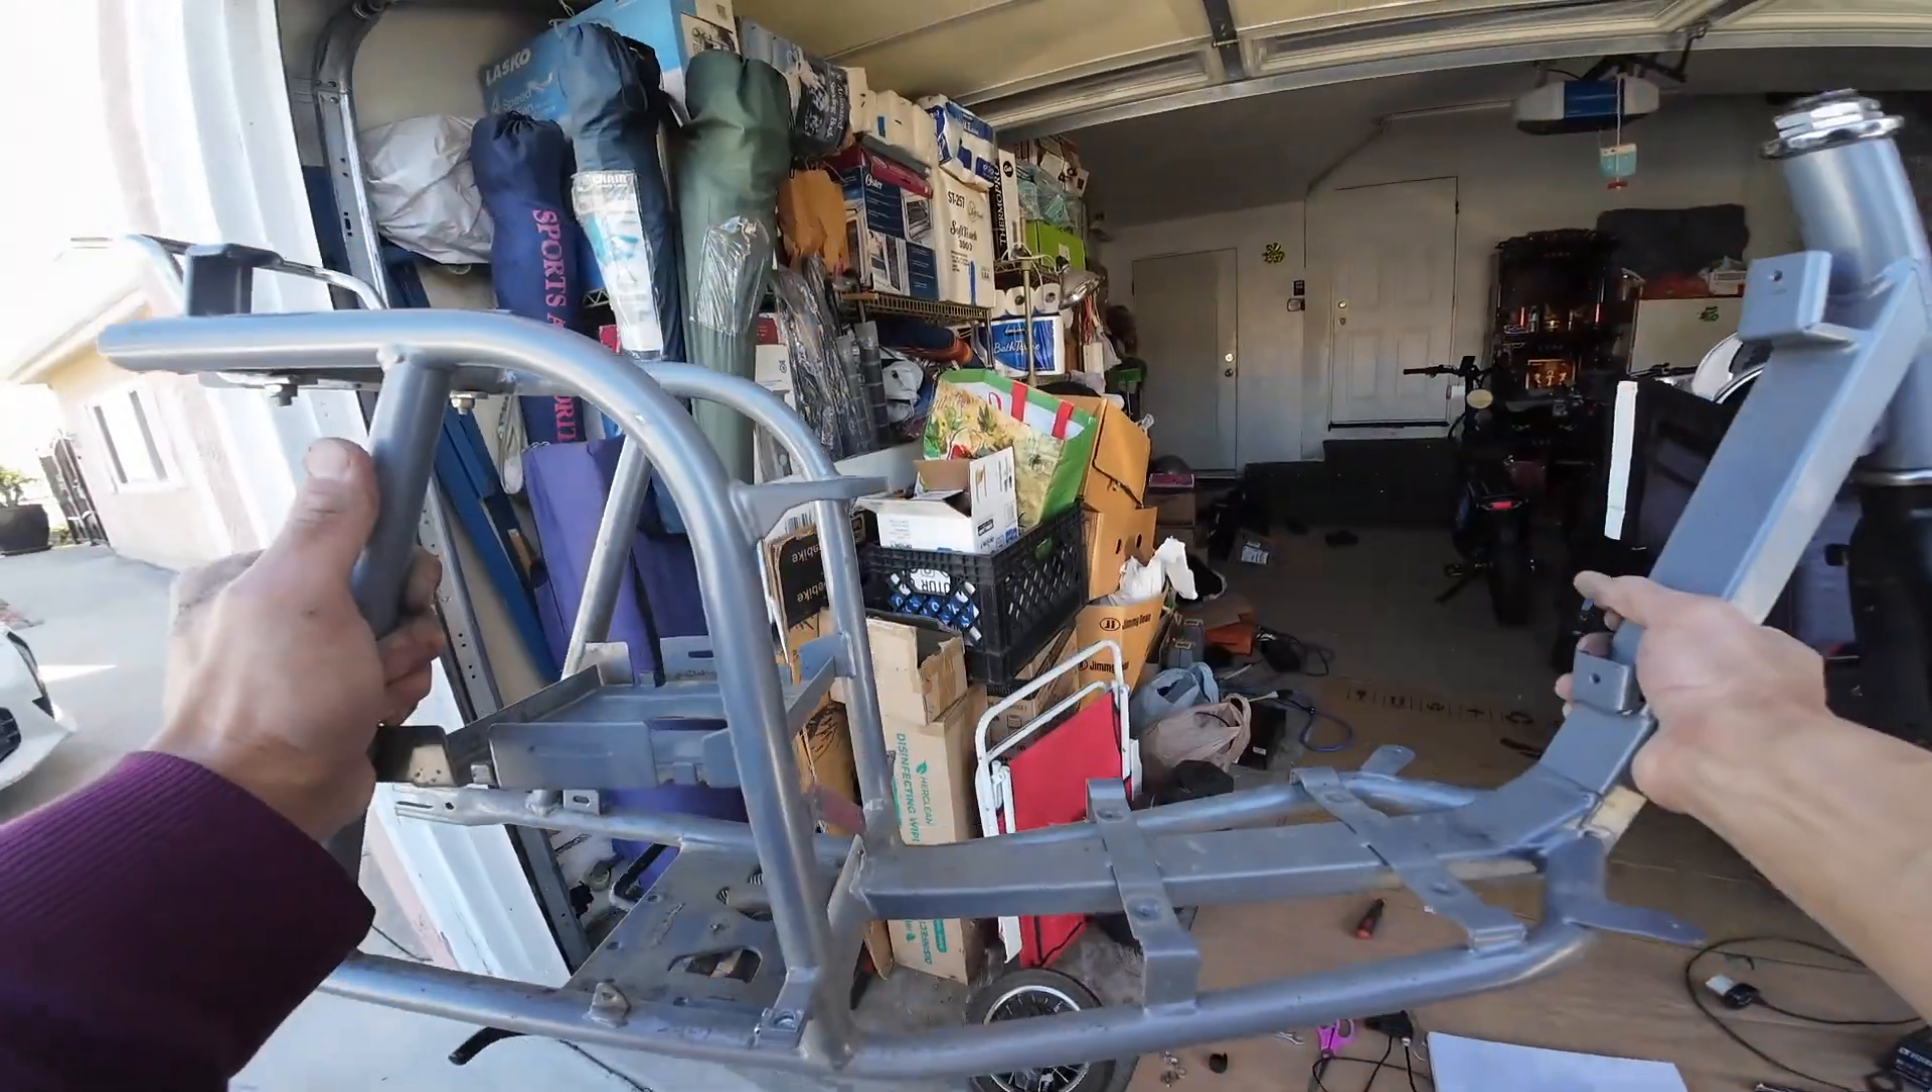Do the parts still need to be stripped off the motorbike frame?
No.